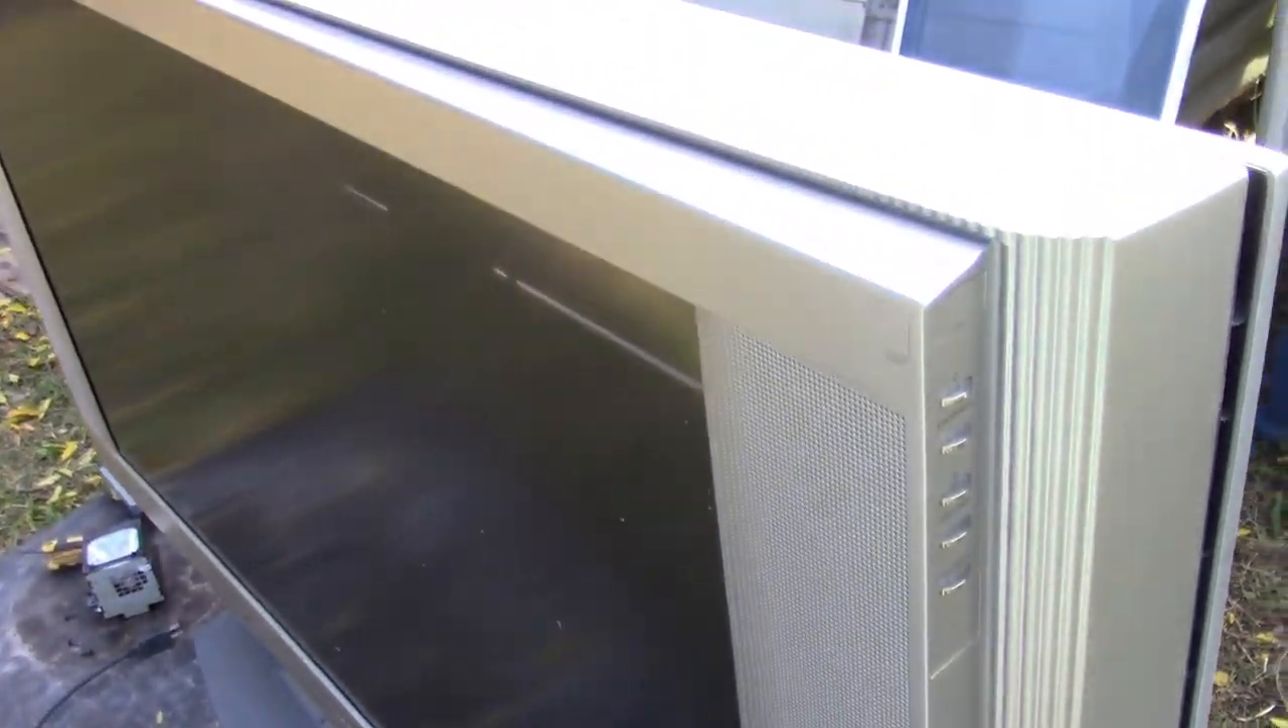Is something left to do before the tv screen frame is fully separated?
Yes.